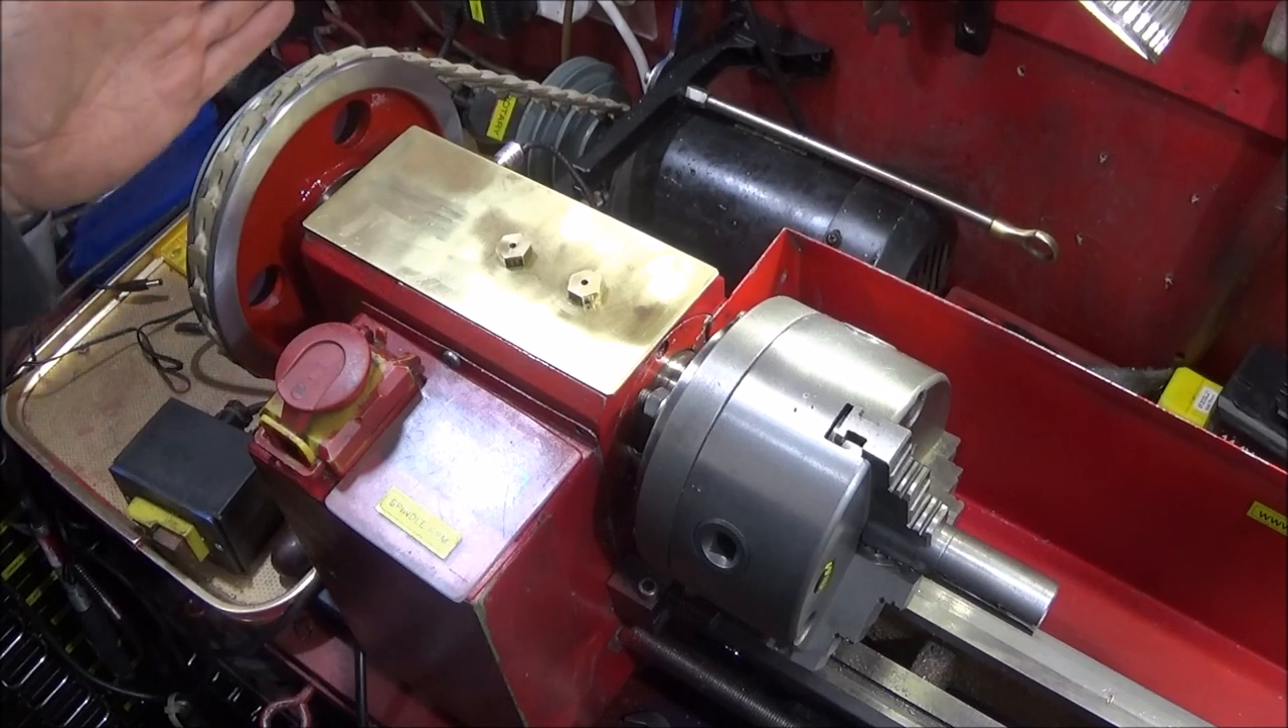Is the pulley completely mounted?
Yes.